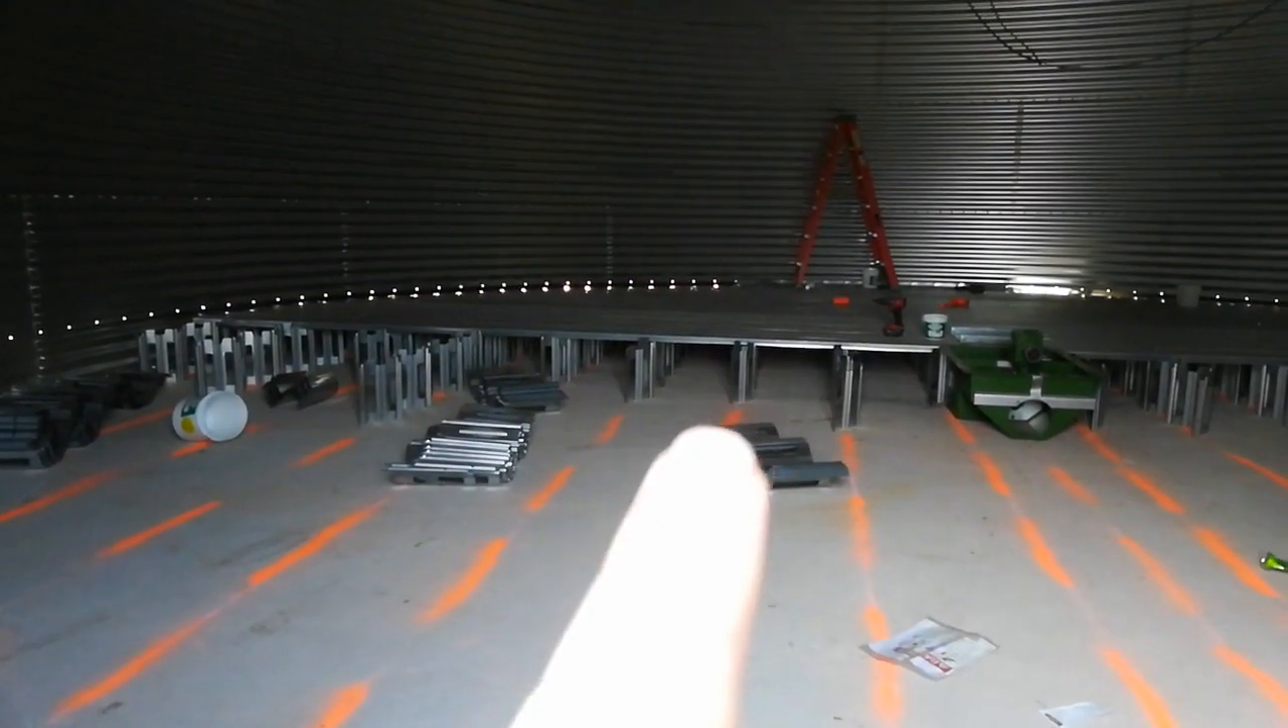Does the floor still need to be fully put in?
Yes.